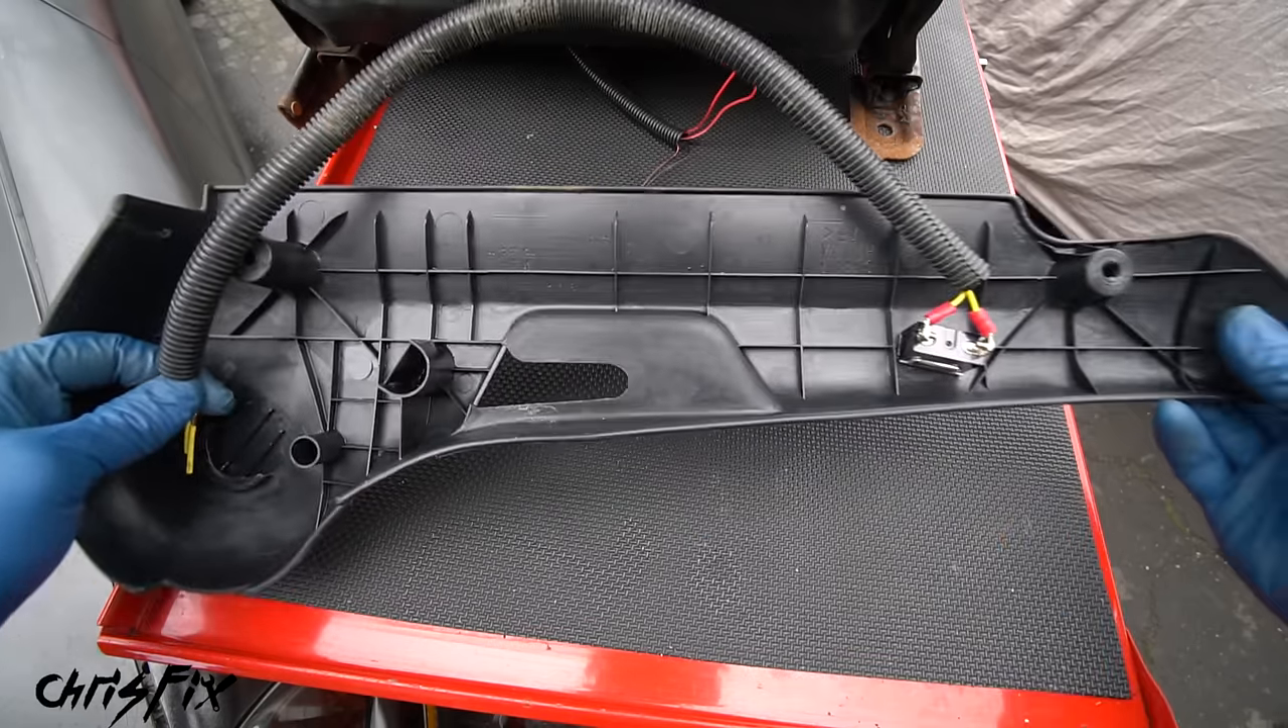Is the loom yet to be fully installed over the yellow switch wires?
No.